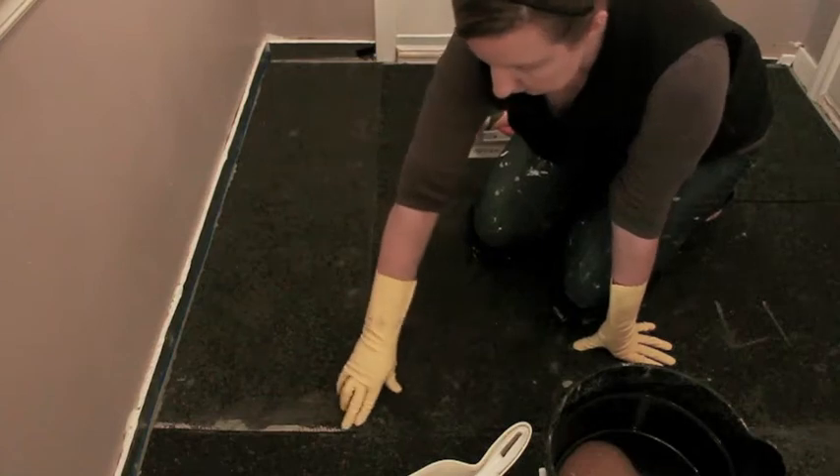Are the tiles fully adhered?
No.